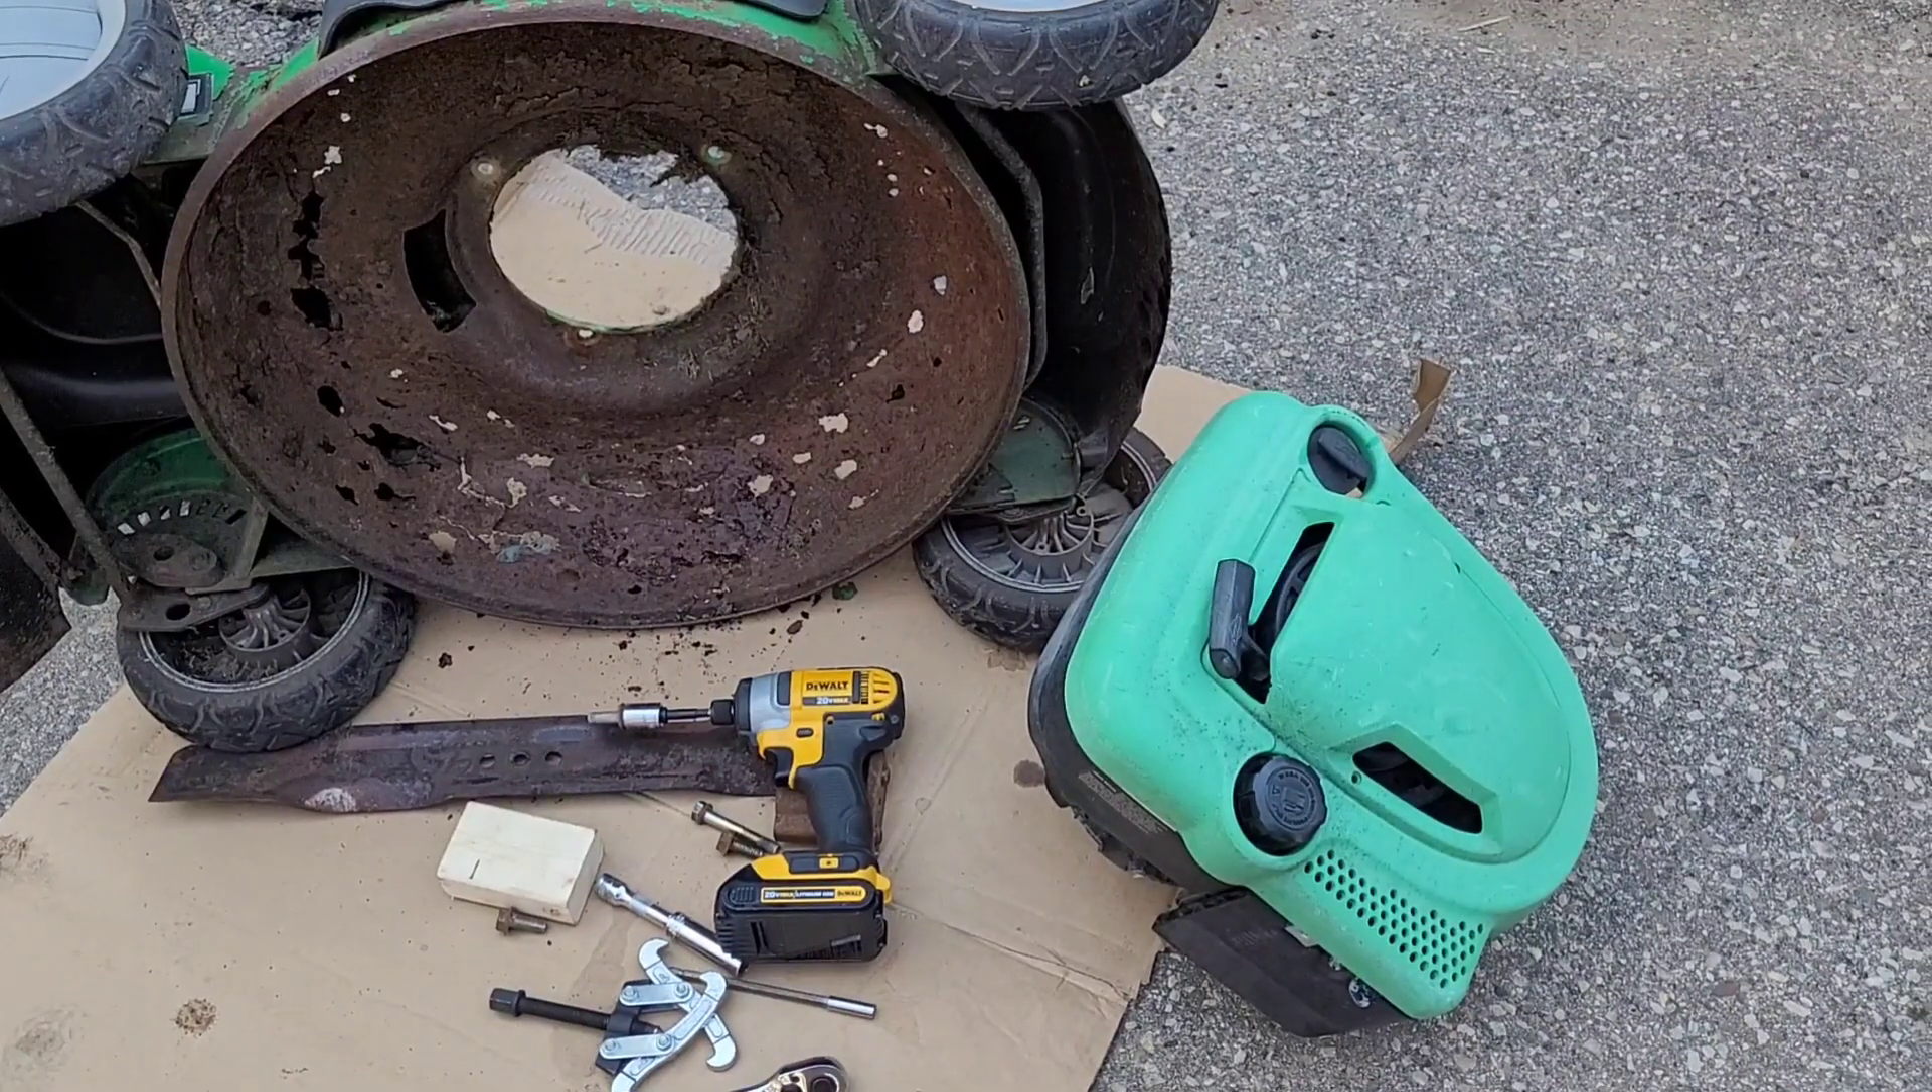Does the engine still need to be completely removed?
No.